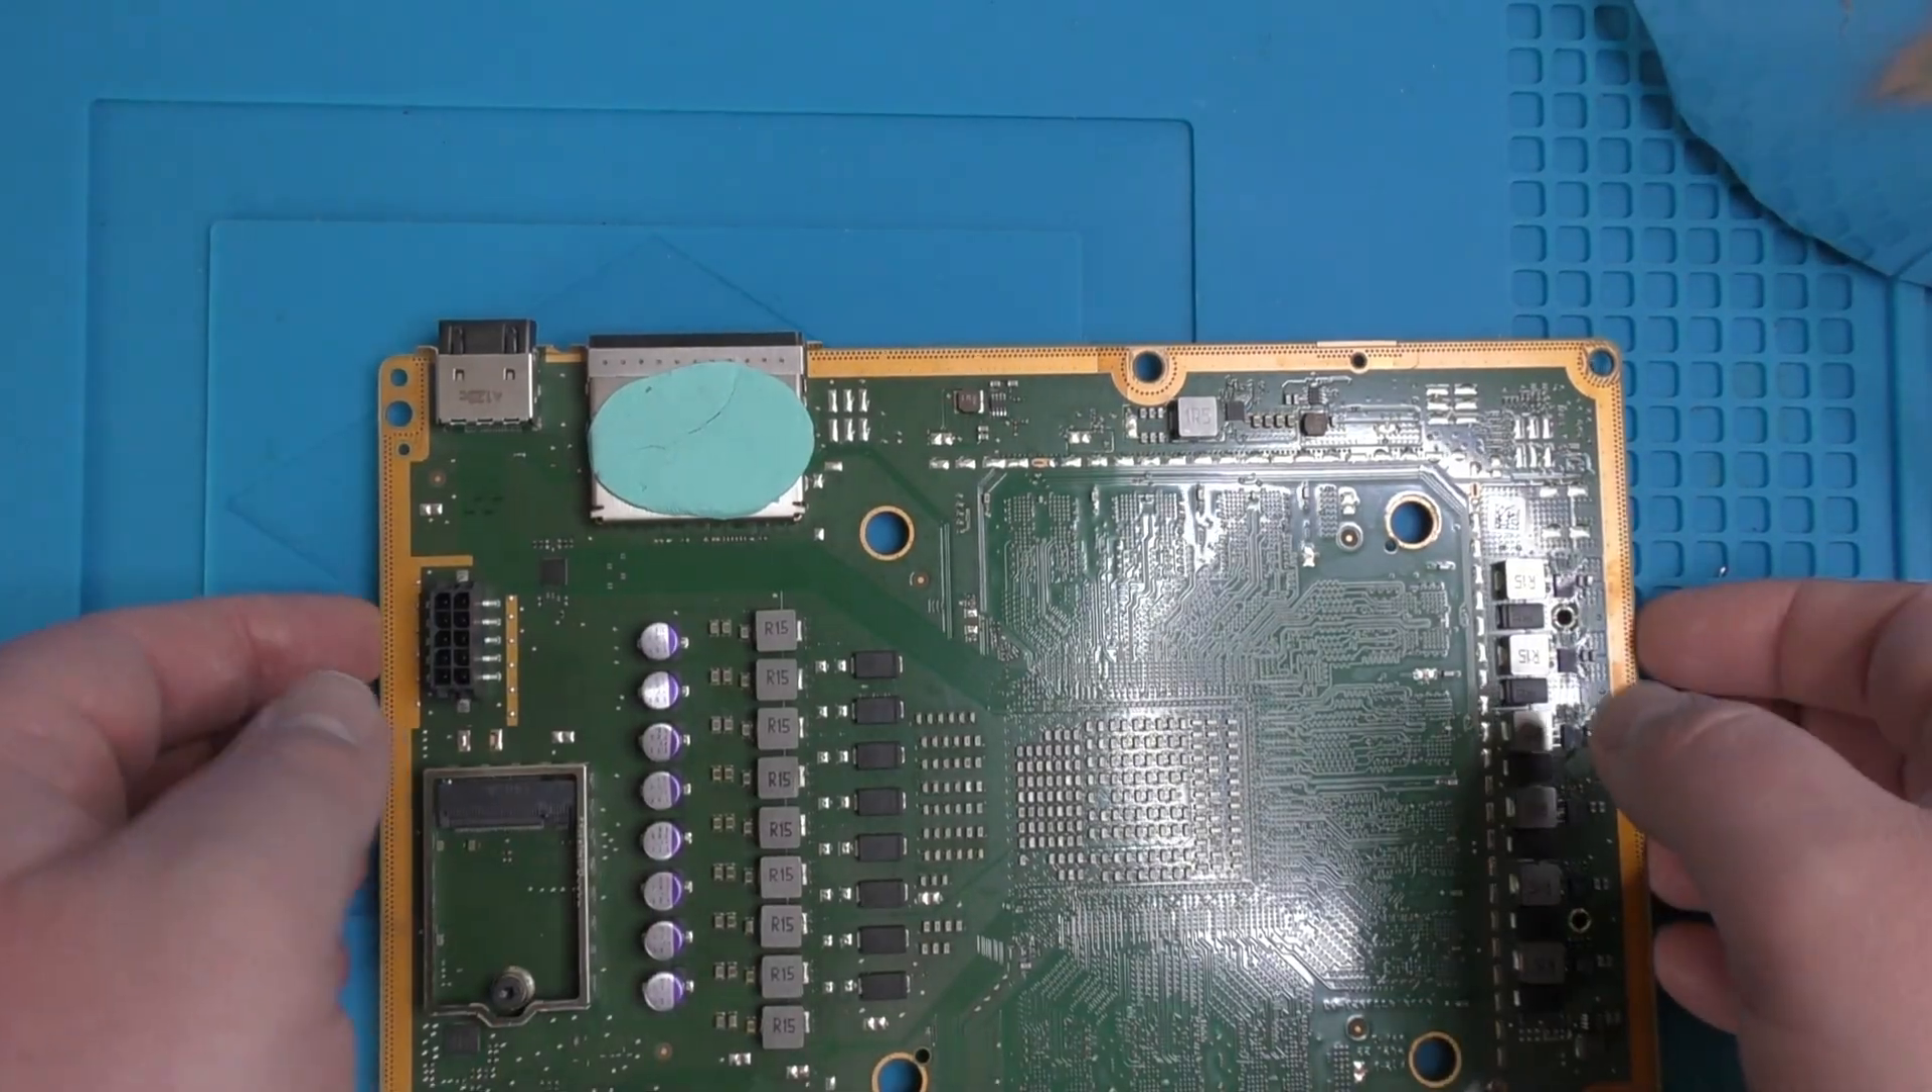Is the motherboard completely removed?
Yes.